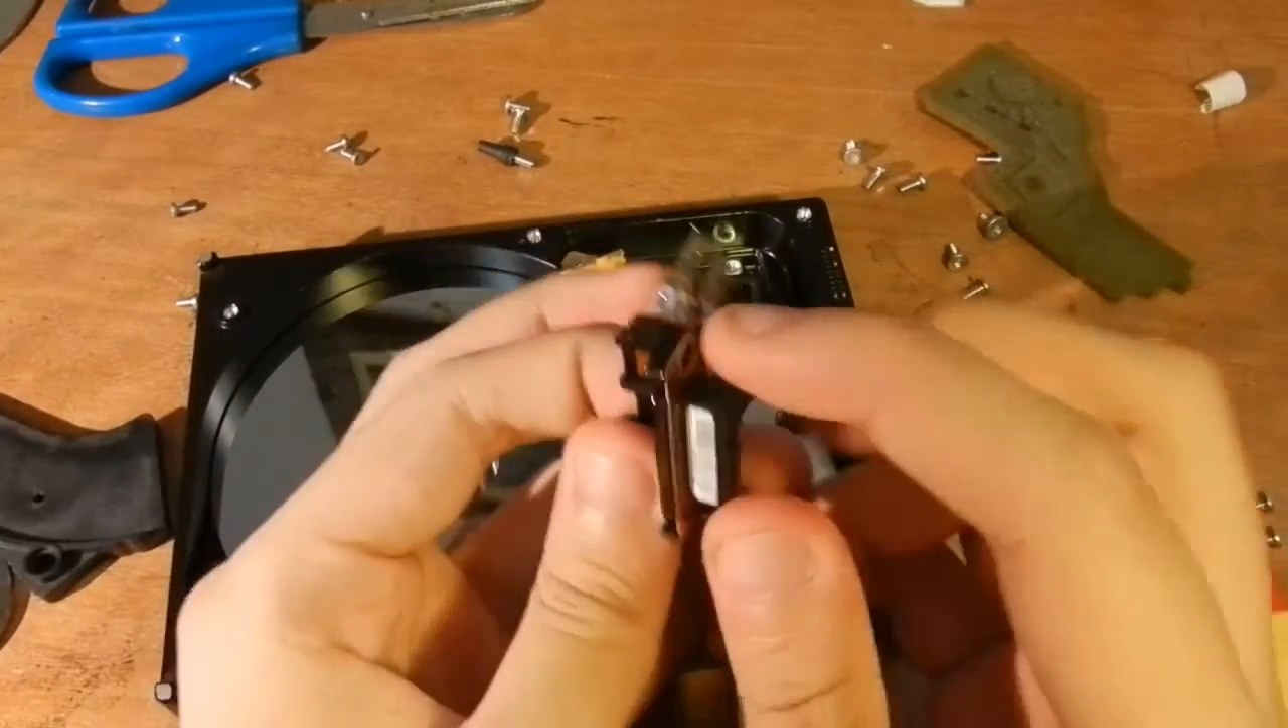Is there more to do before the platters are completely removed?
Yes.